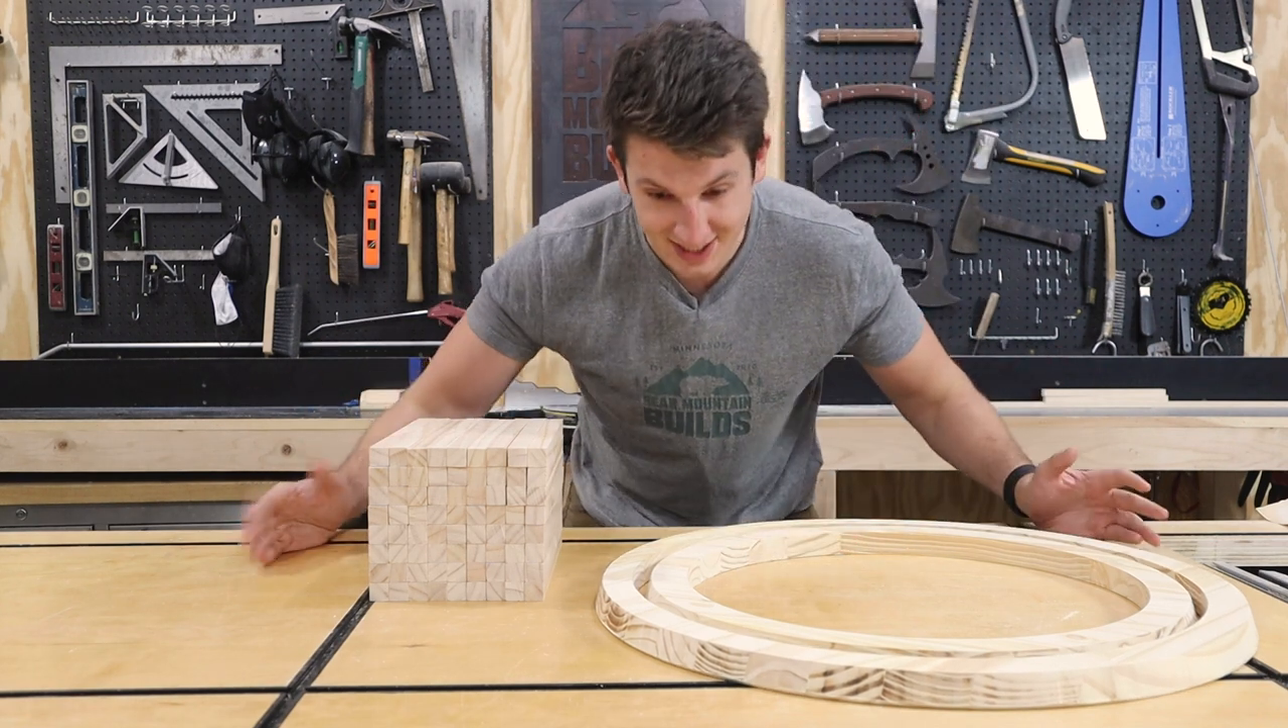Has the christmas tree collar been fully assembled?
No.